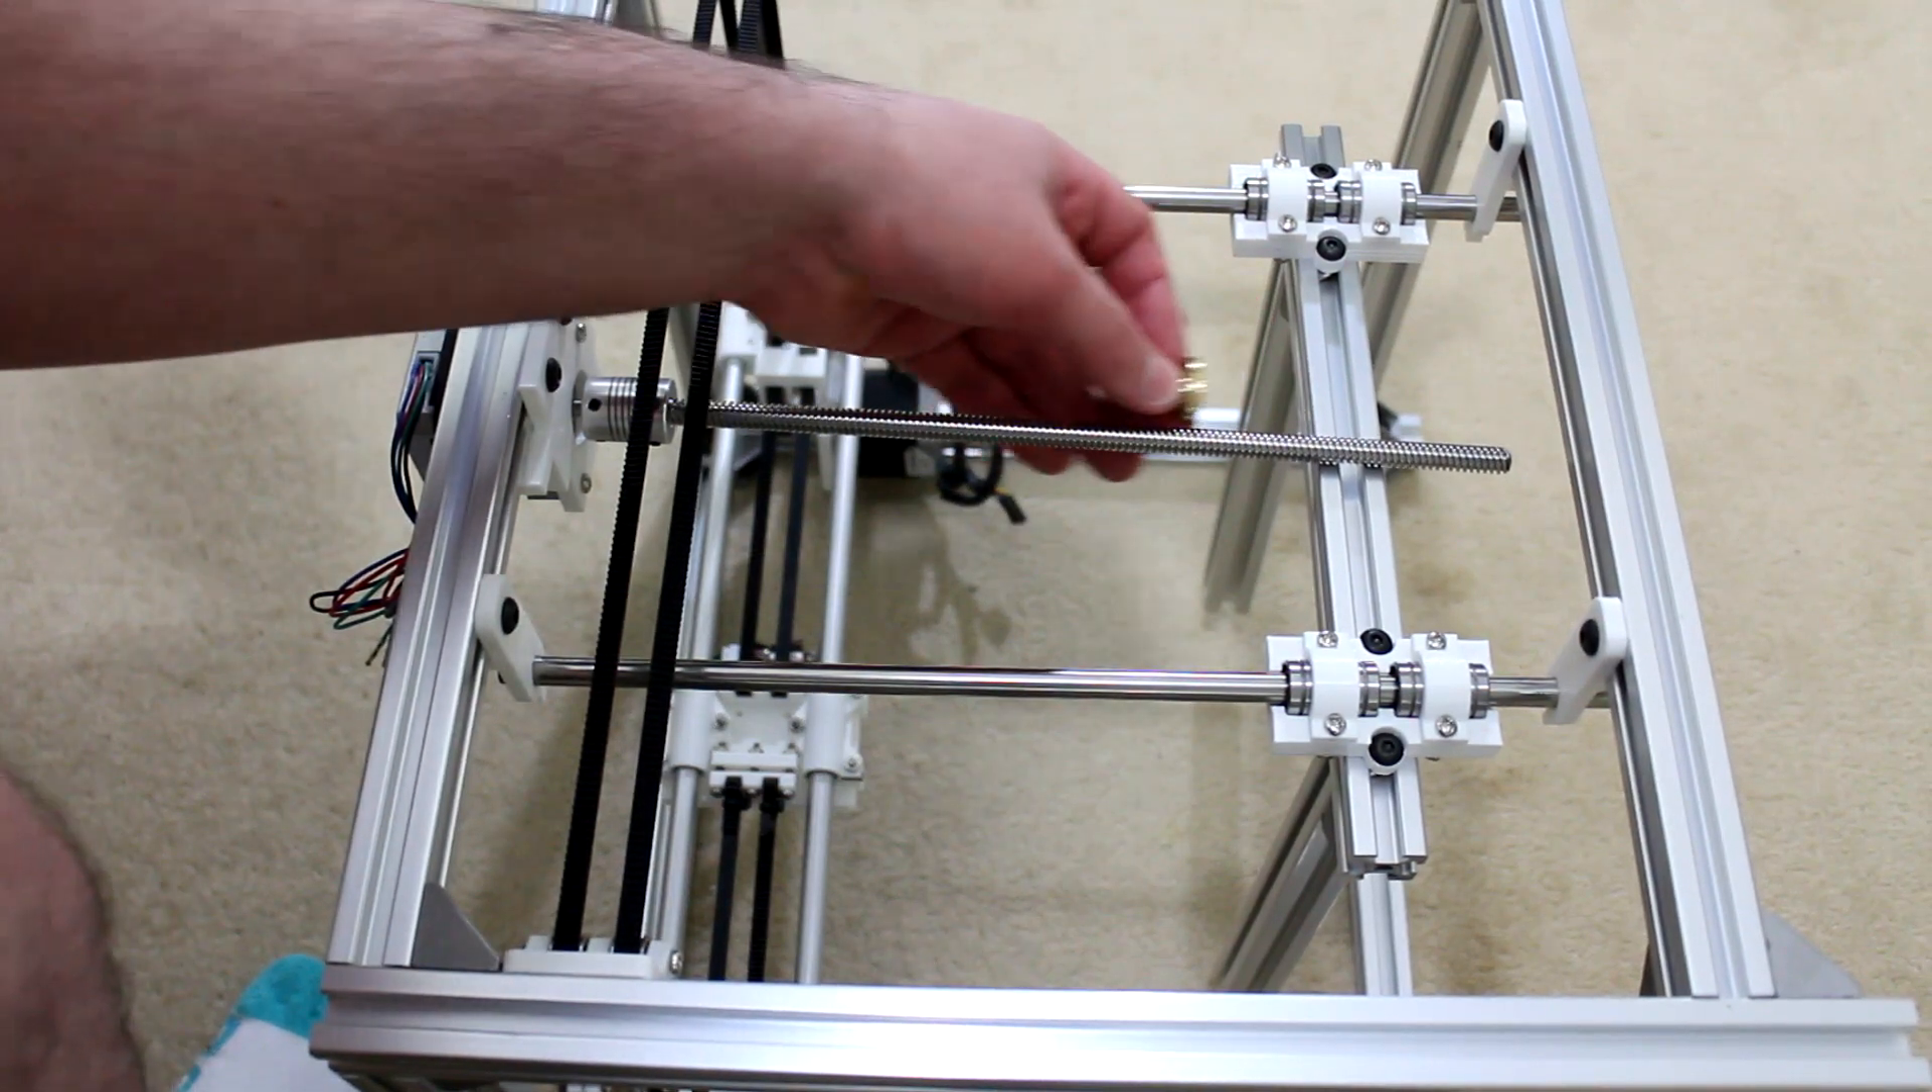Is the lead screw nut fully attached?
No.